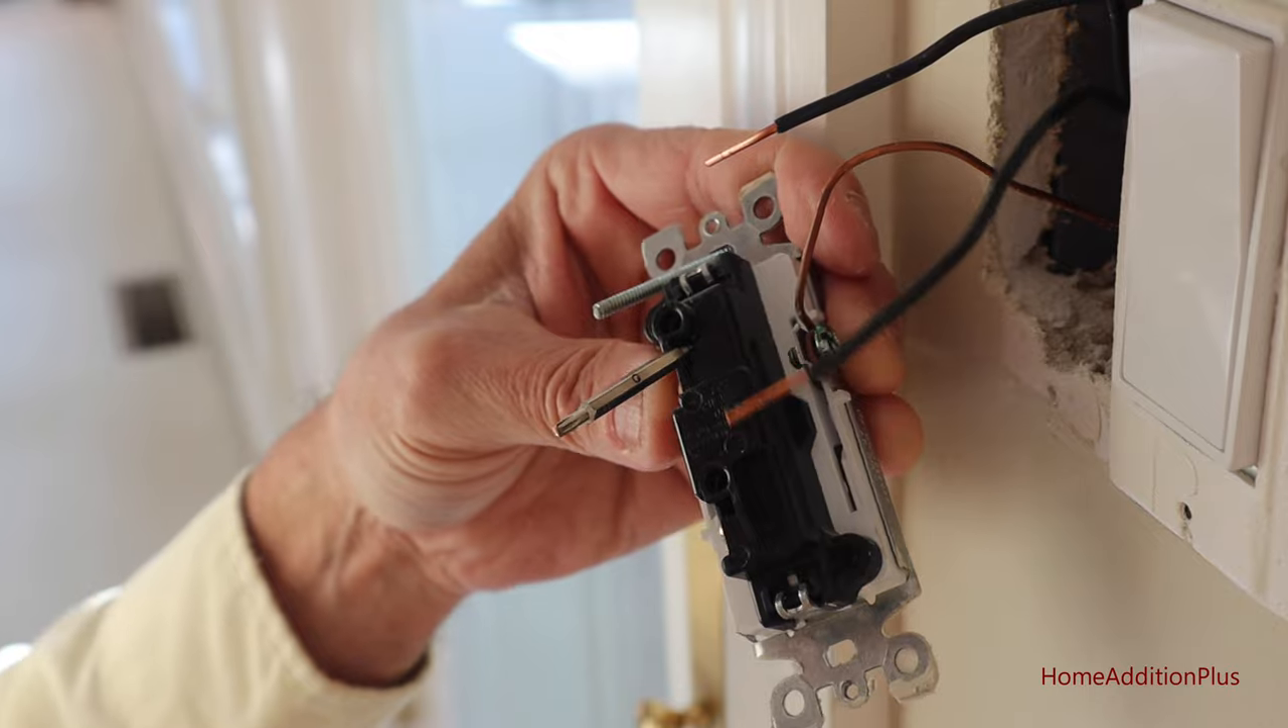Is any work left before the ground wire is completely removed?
Yes.